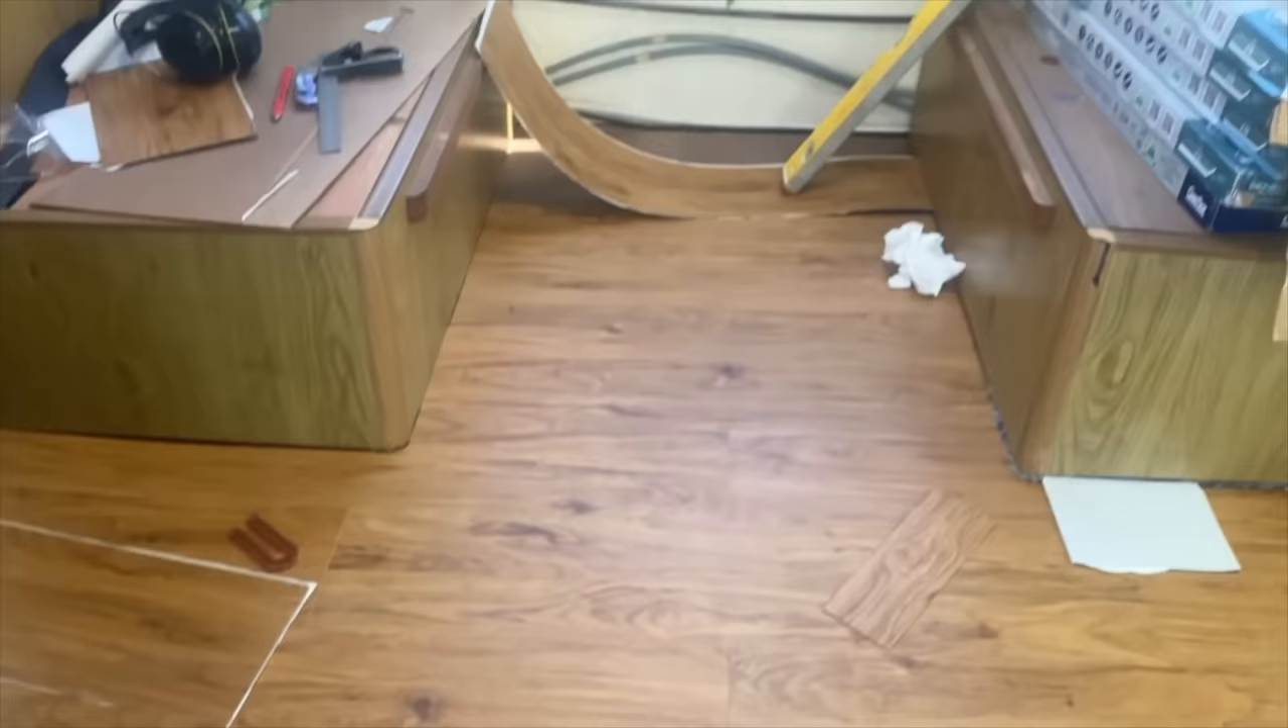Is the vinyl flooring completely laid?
No.